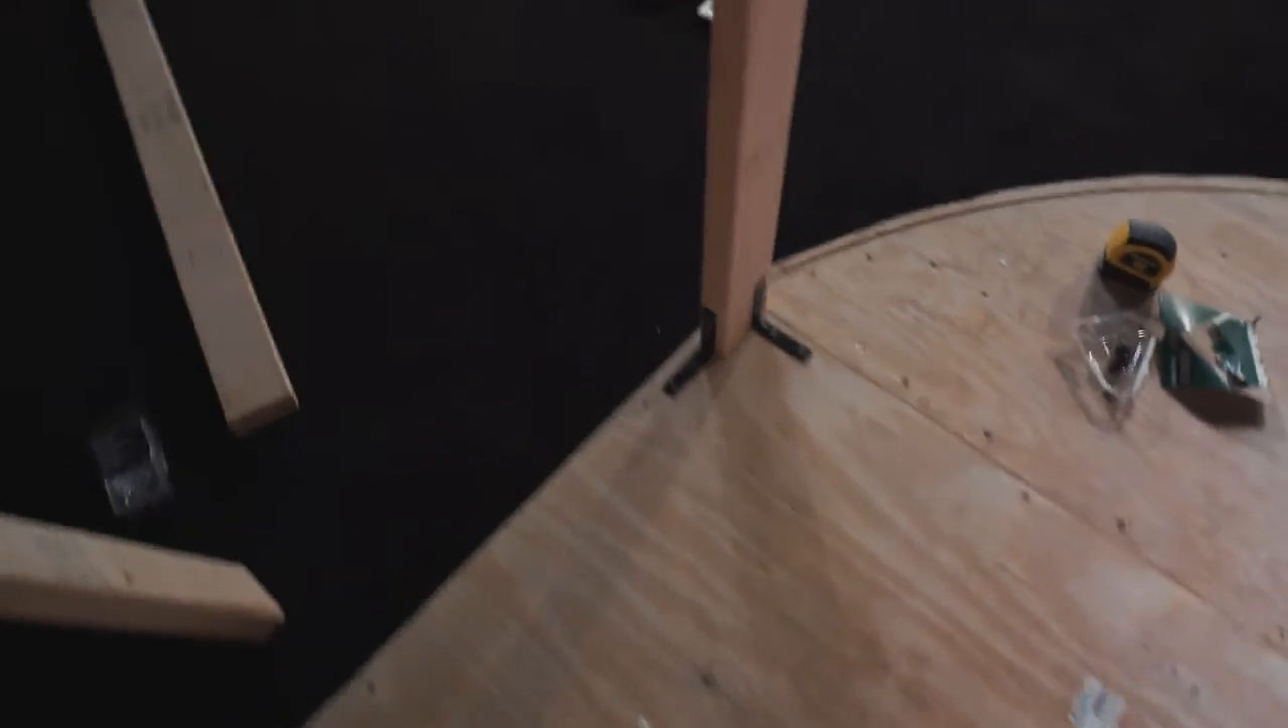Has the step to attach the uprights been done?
No.